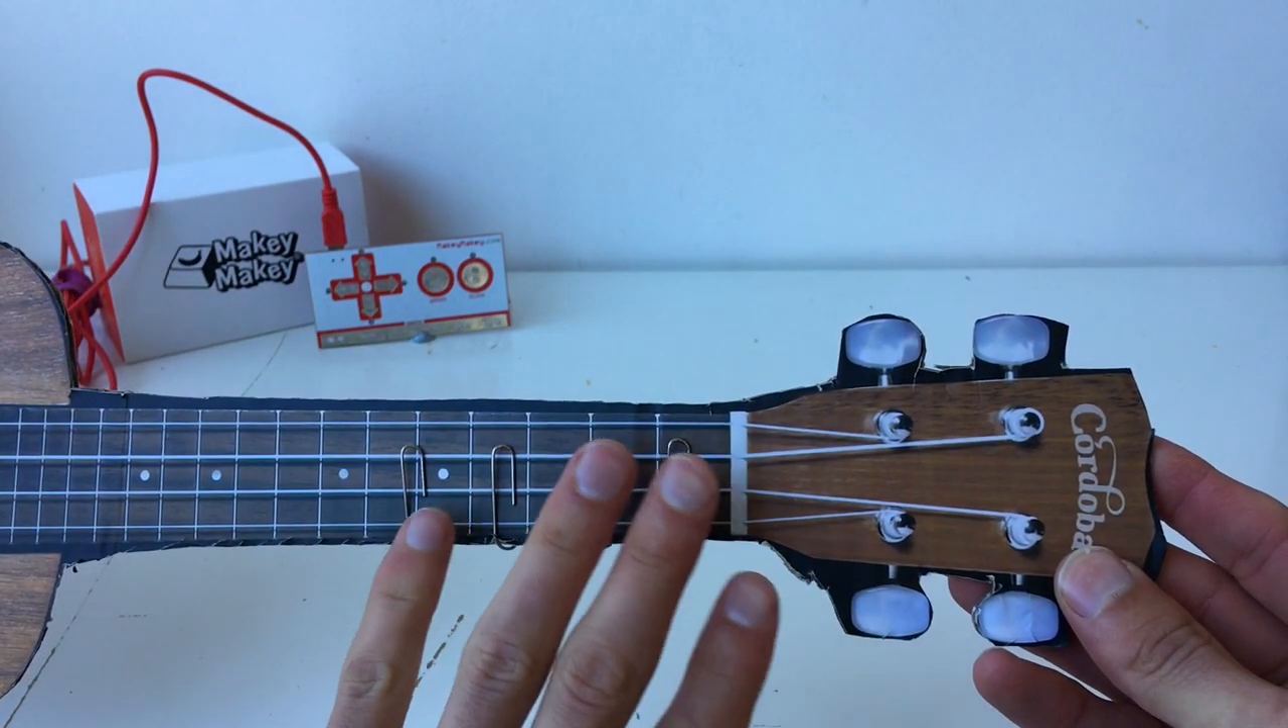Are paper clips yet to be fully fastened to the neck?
No.